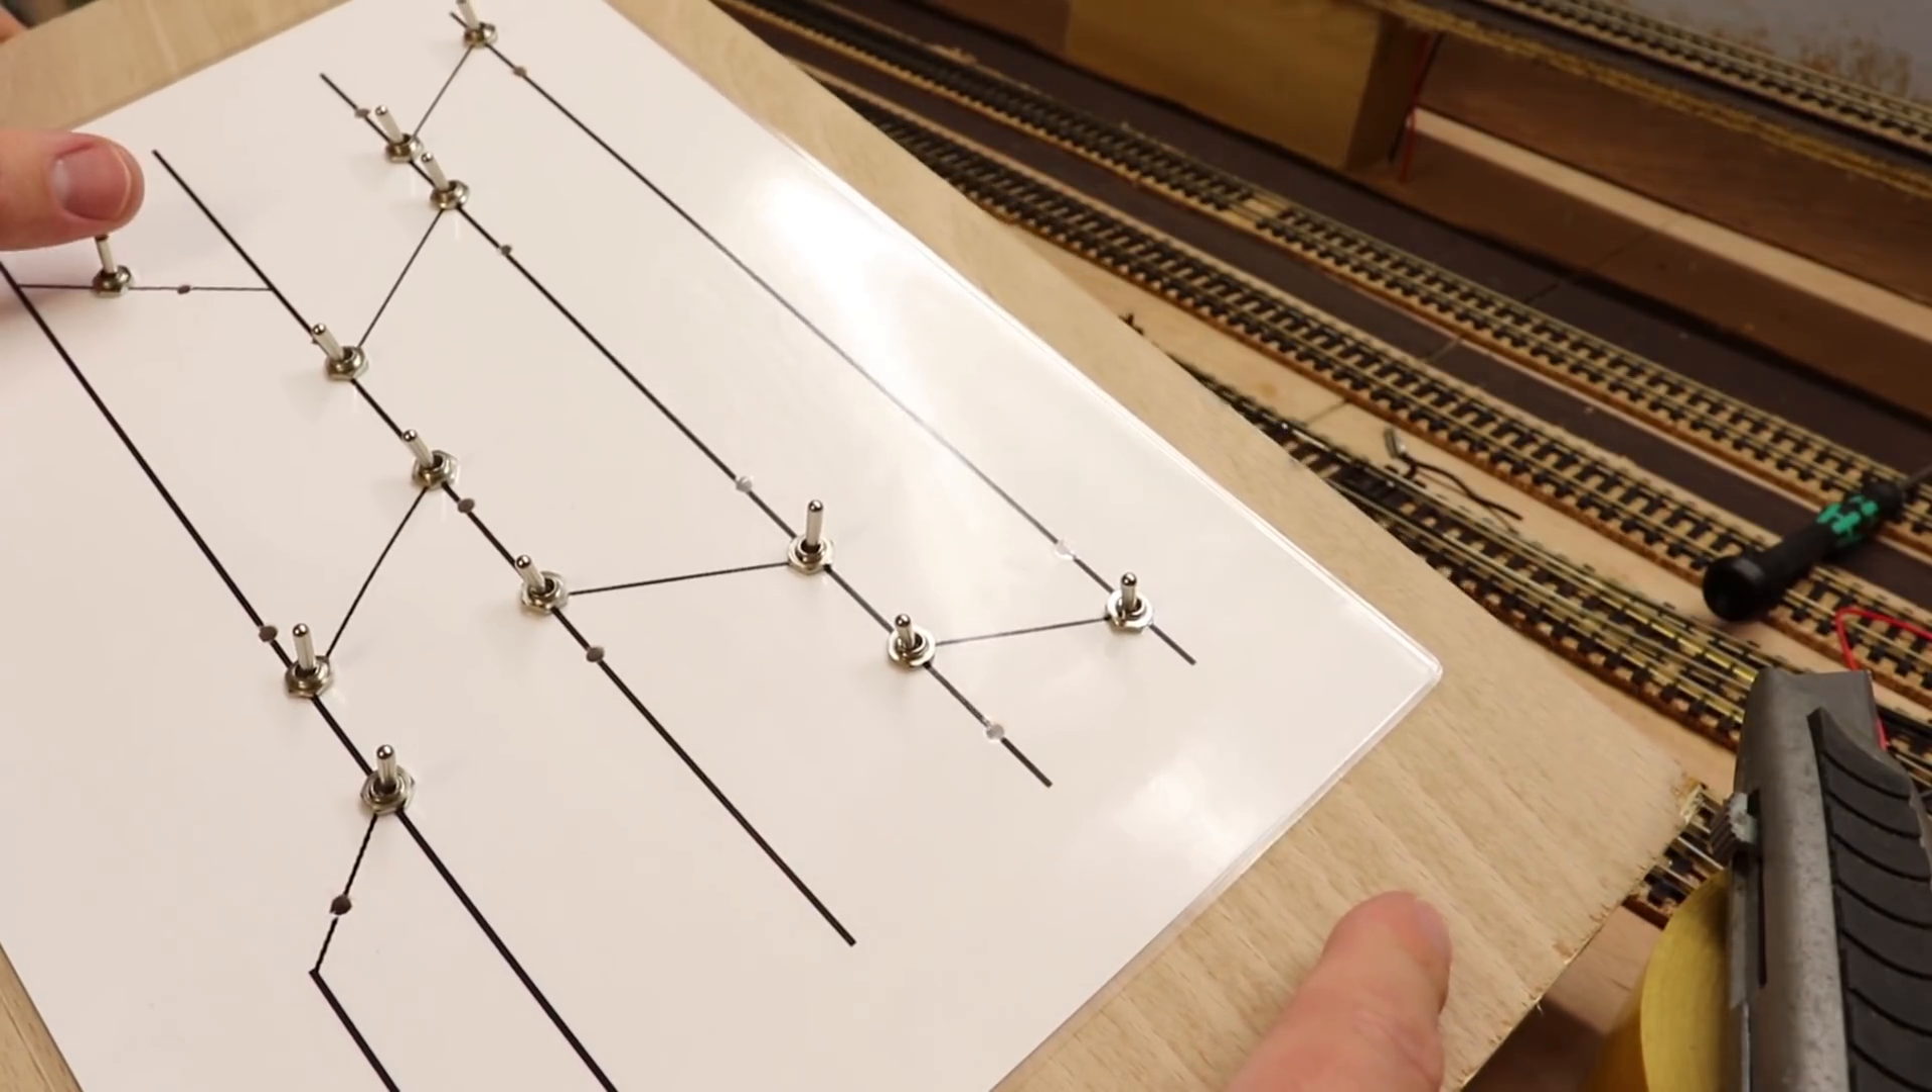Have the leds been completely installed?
No.